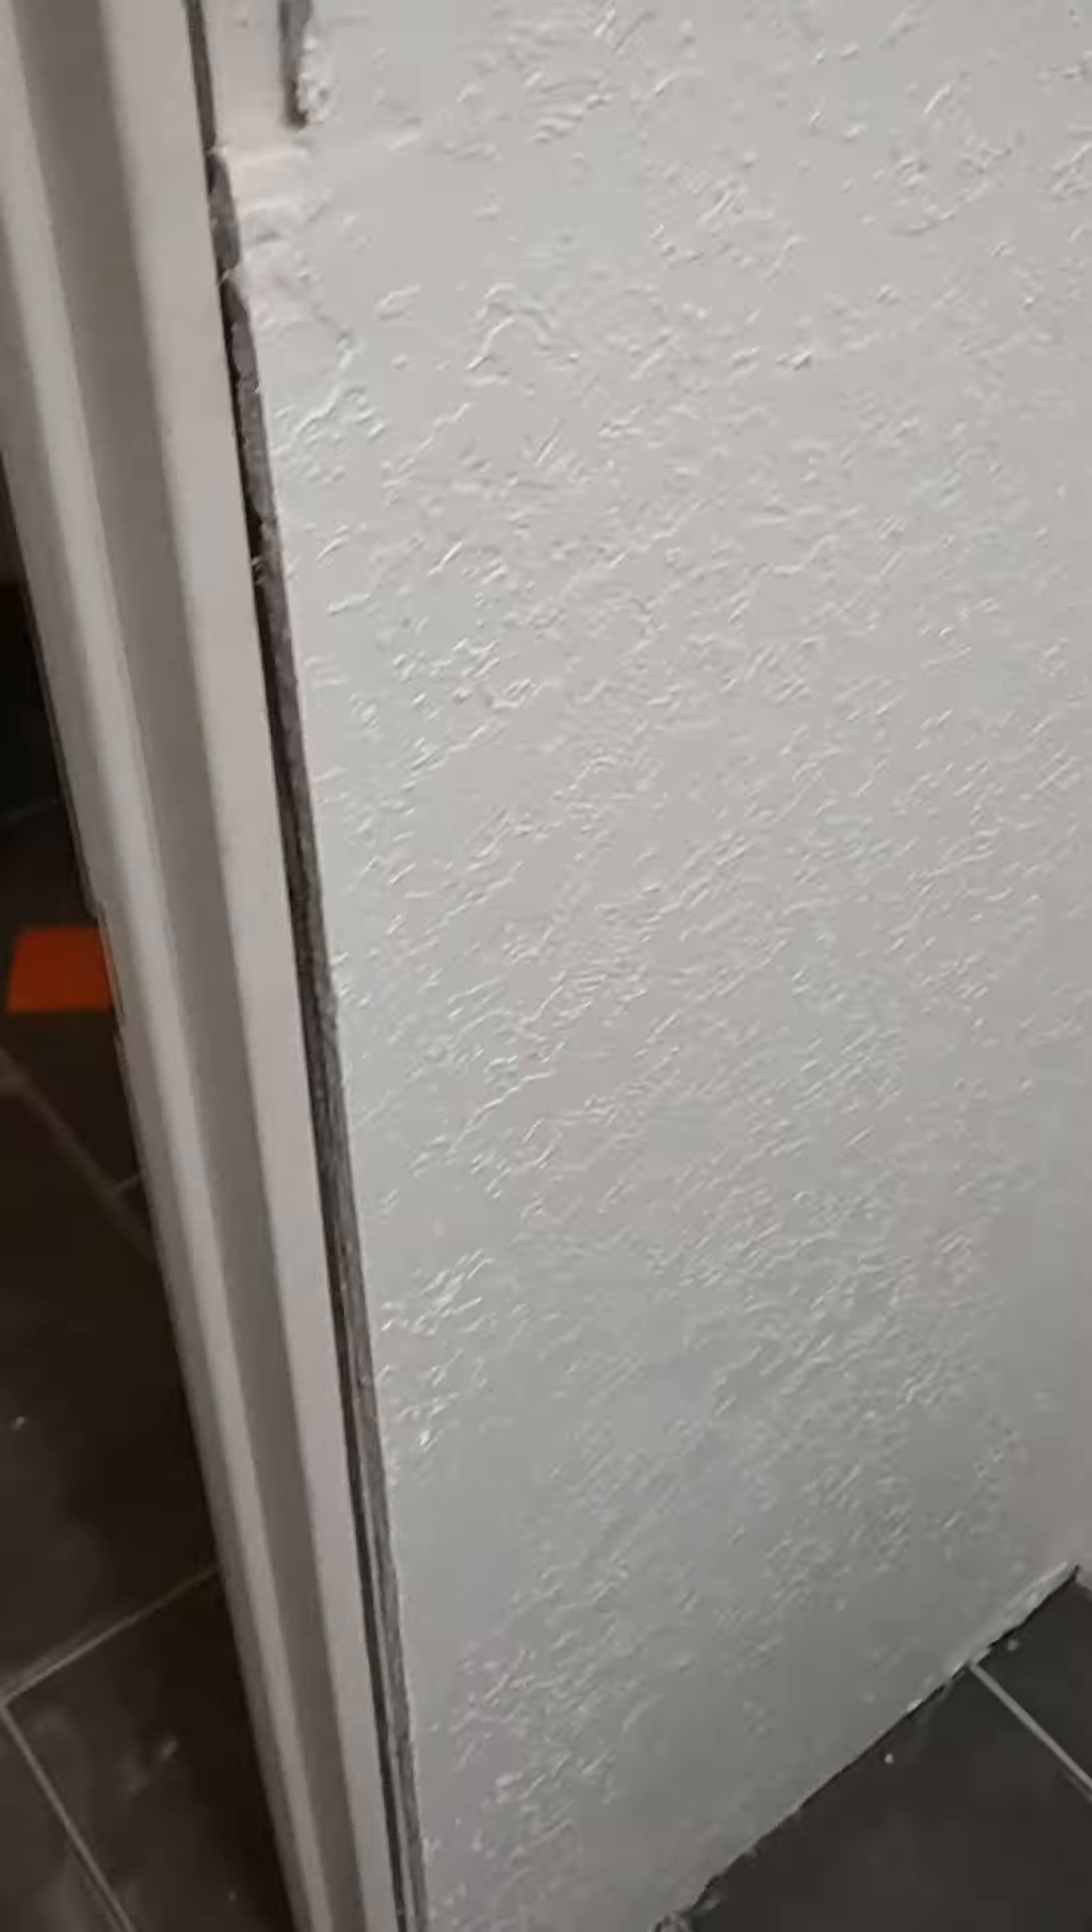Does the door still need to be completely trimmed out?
Yes.